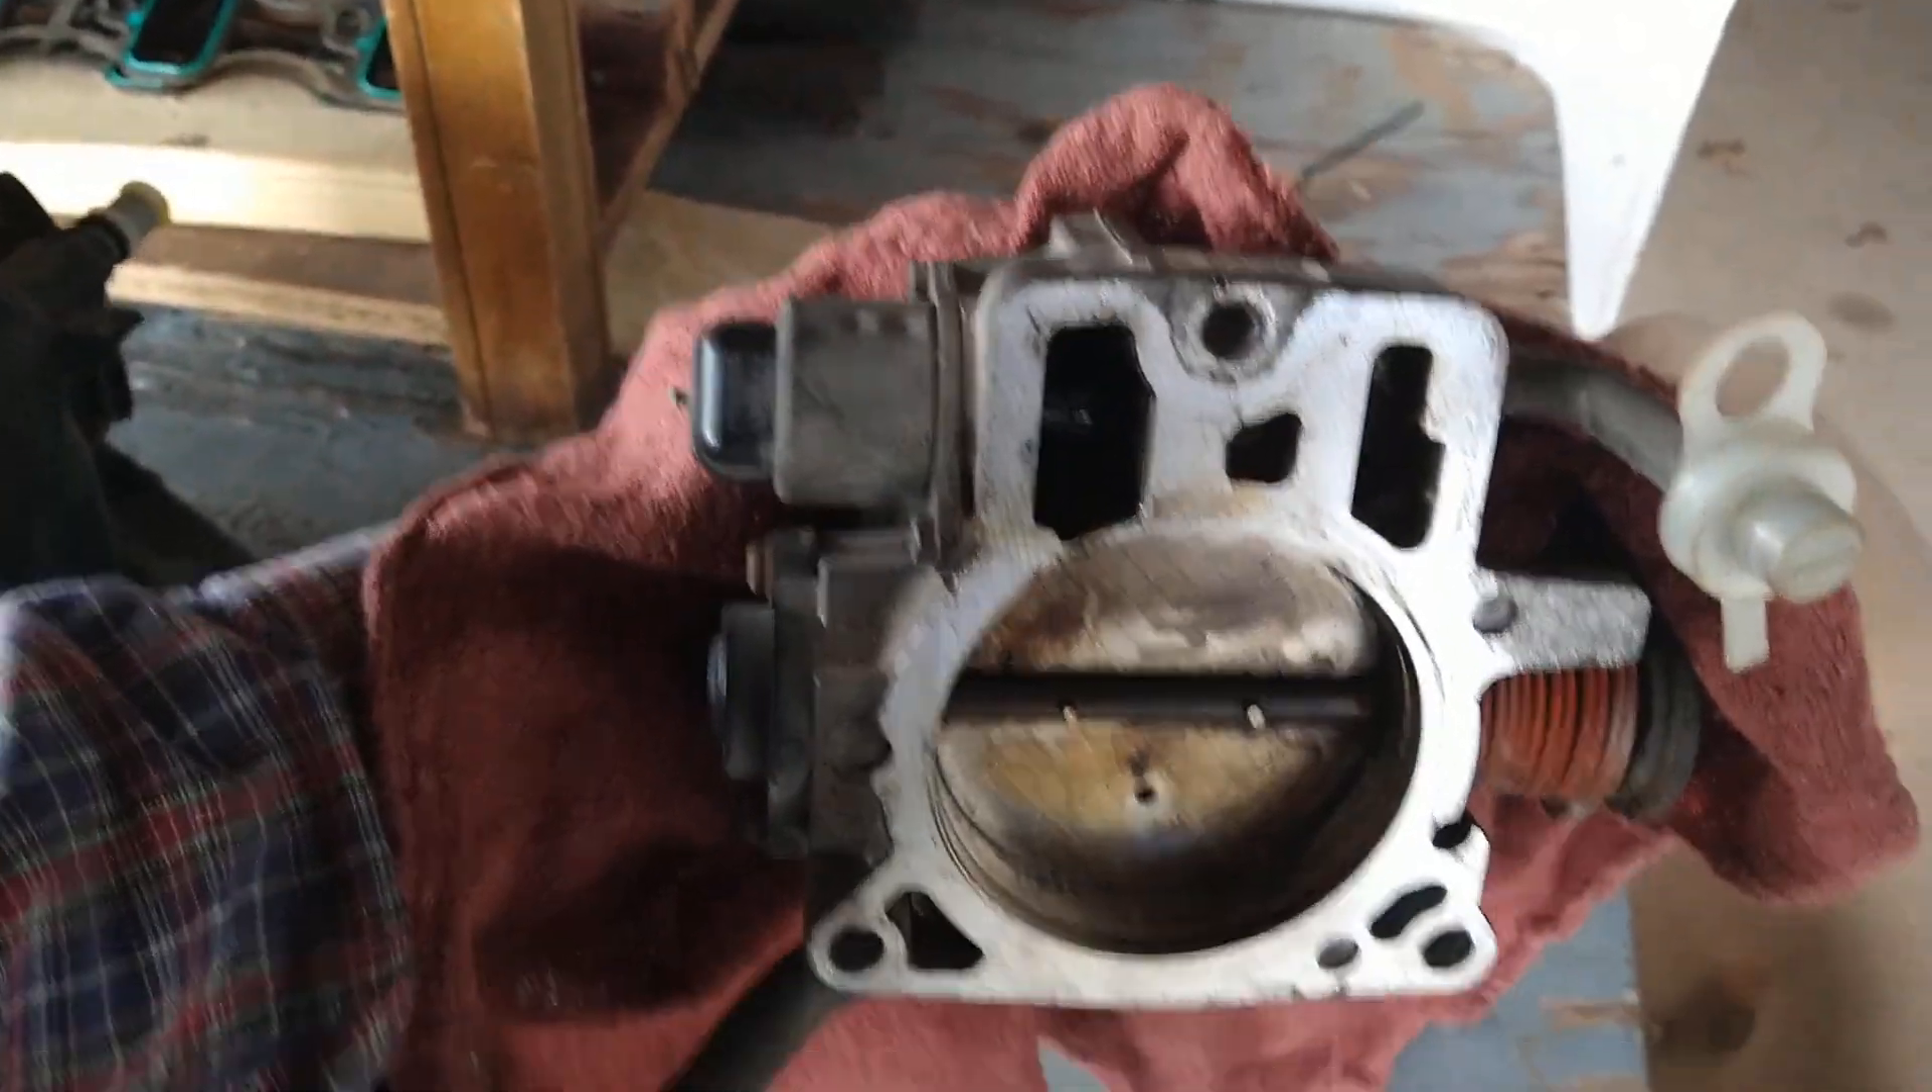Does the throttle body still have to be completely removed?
No.